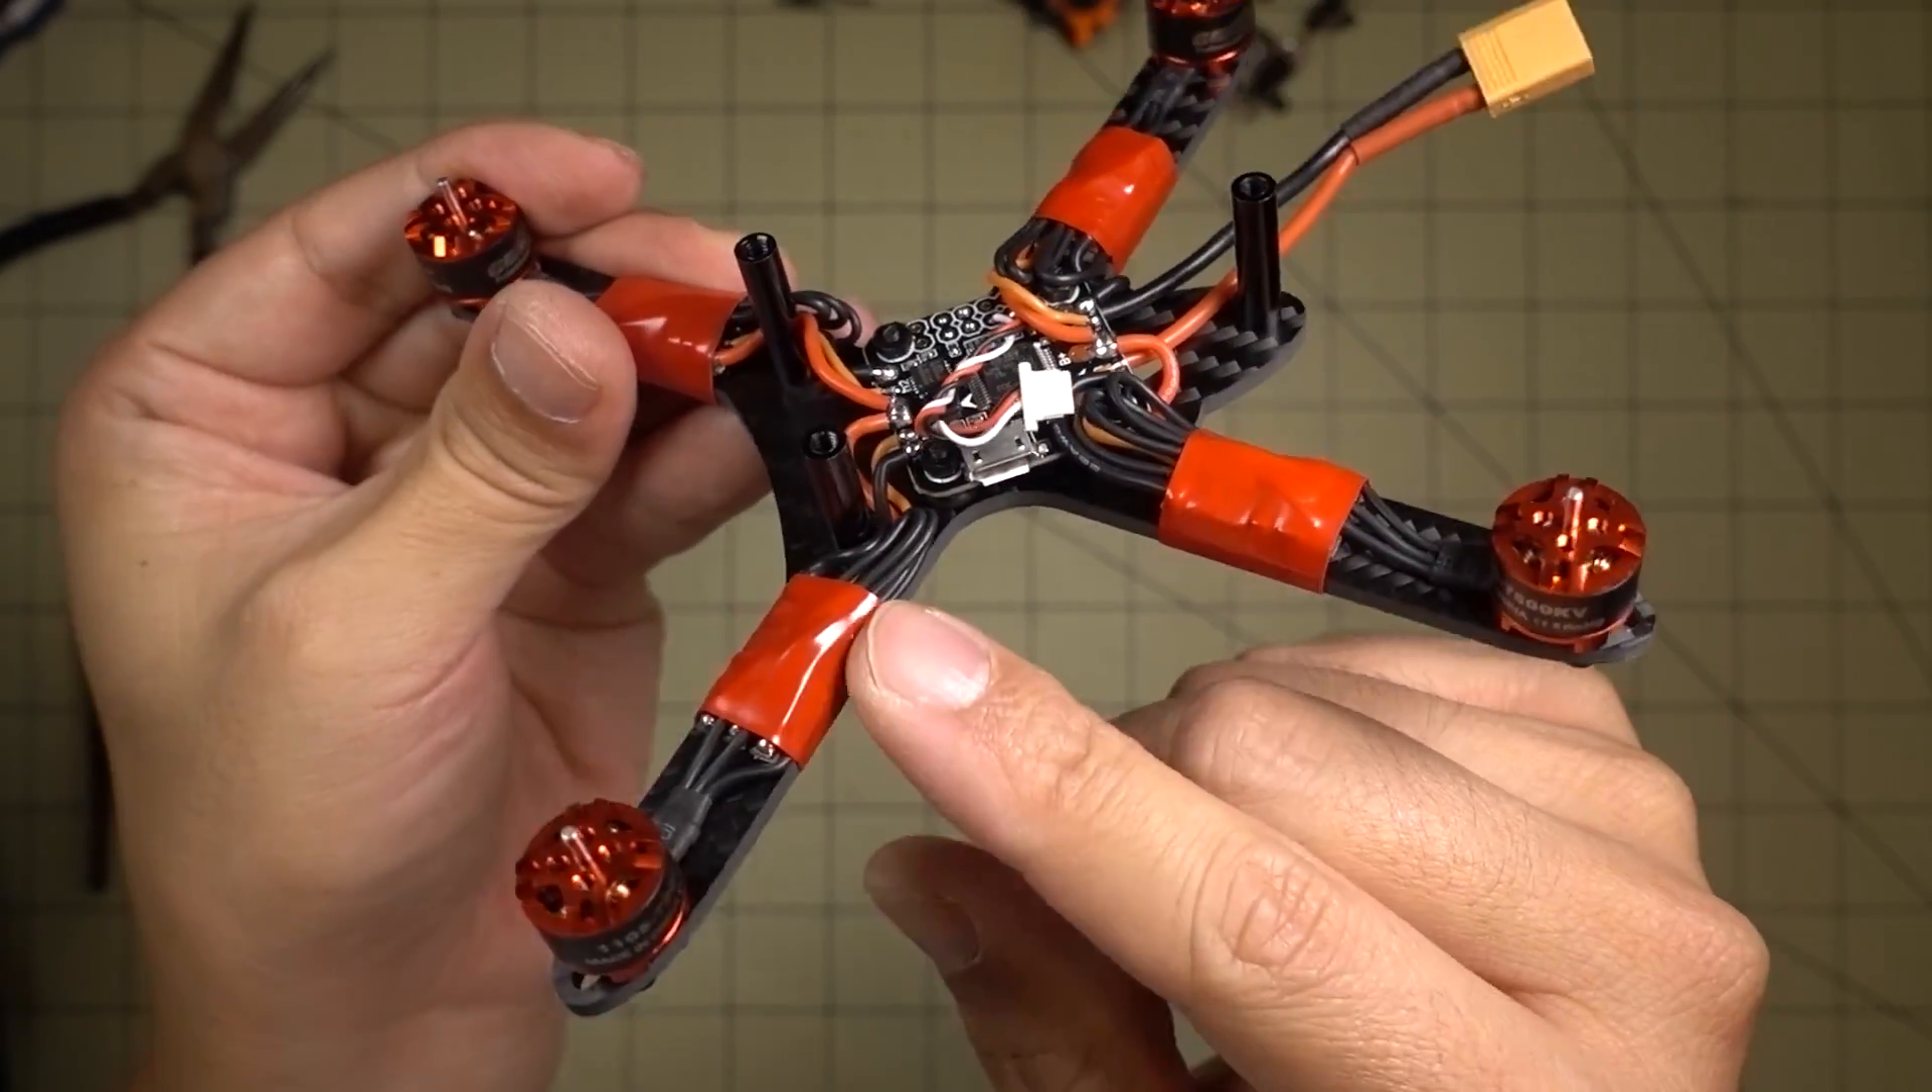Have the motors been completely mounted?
Yes.